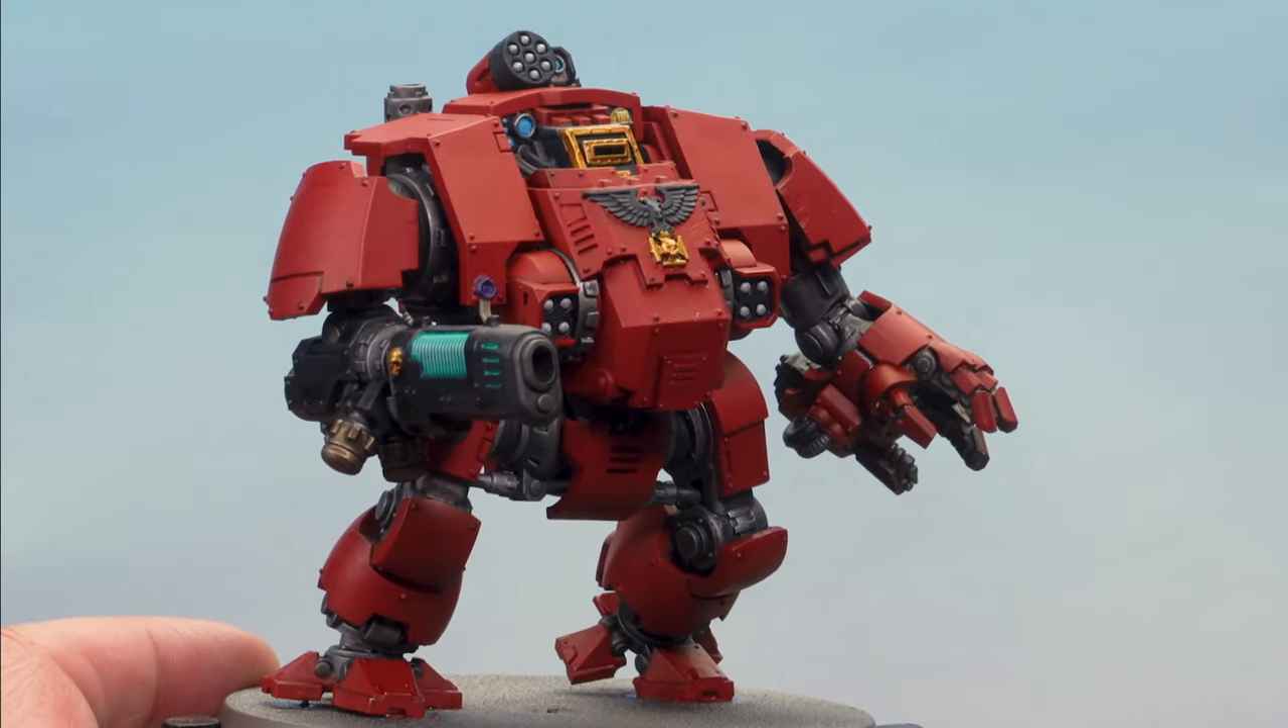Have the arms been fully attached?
Yes.